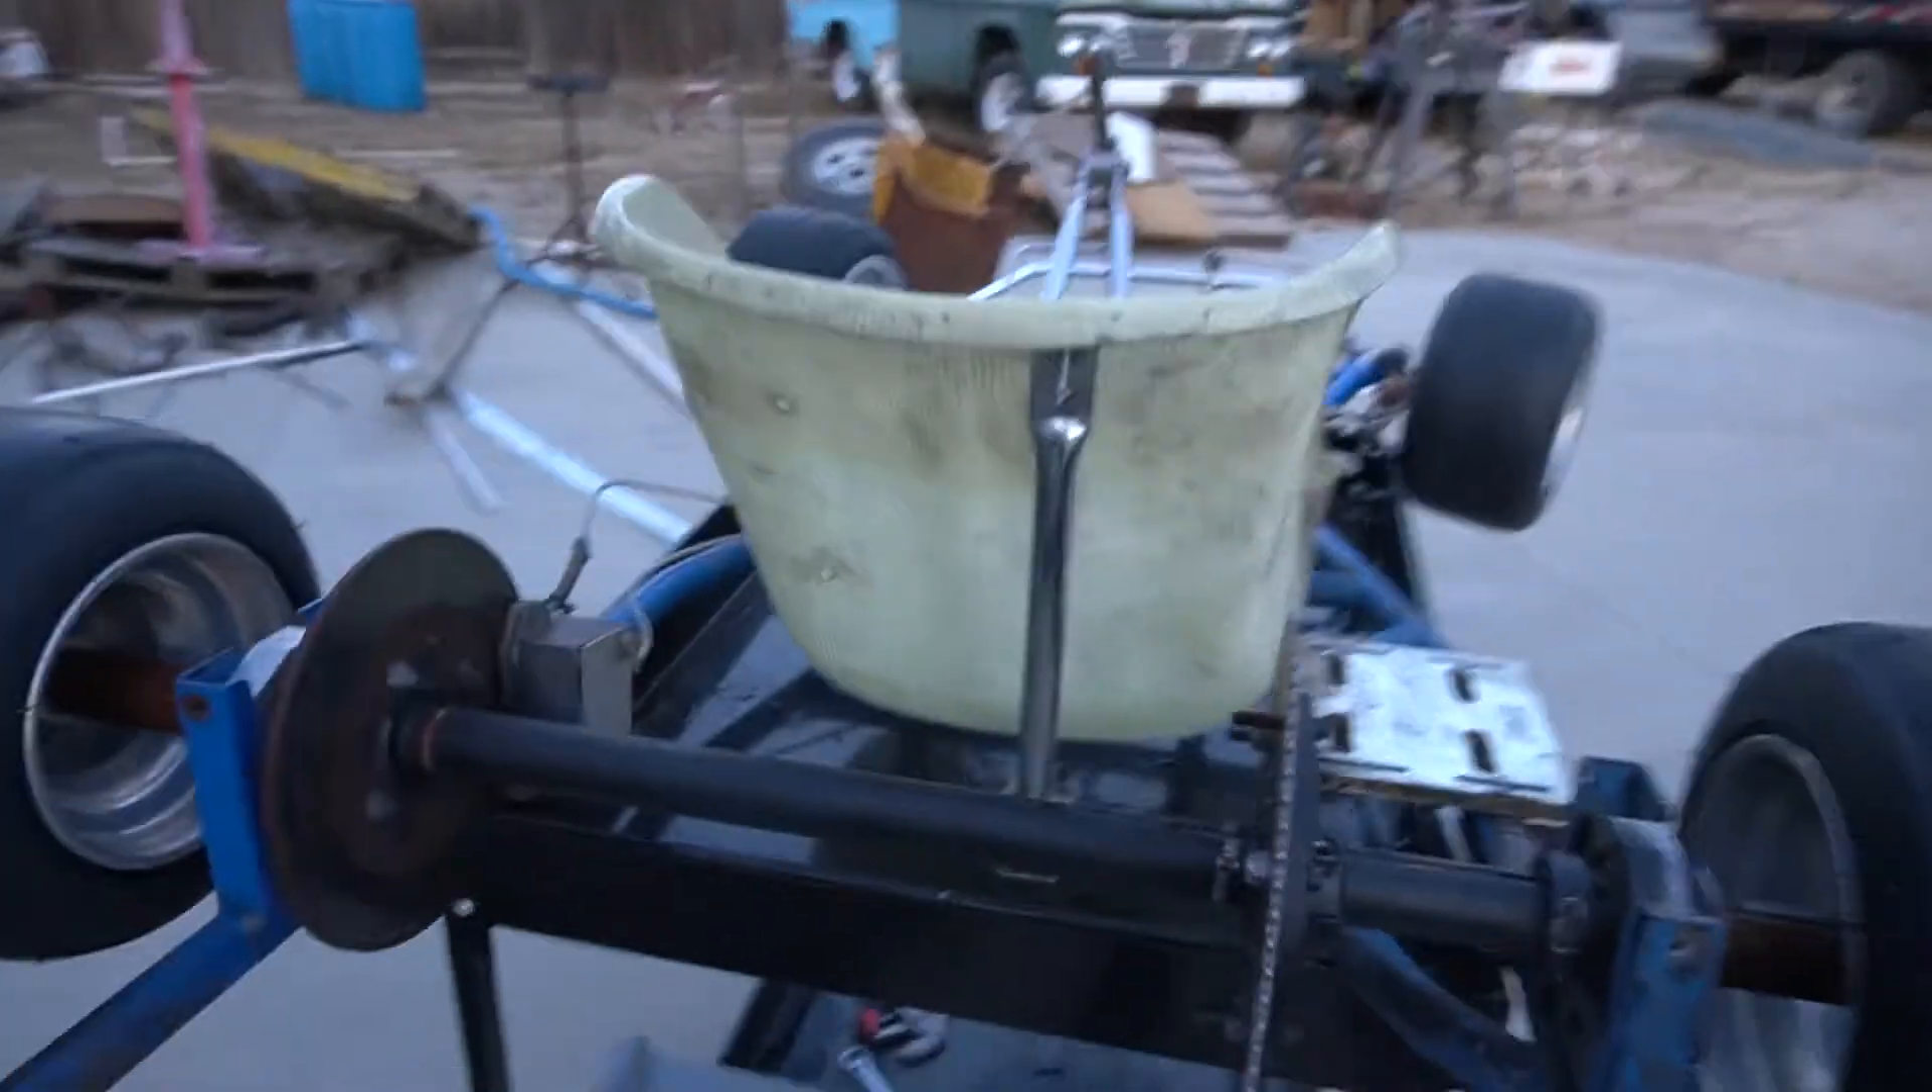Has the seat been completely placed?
Yes.